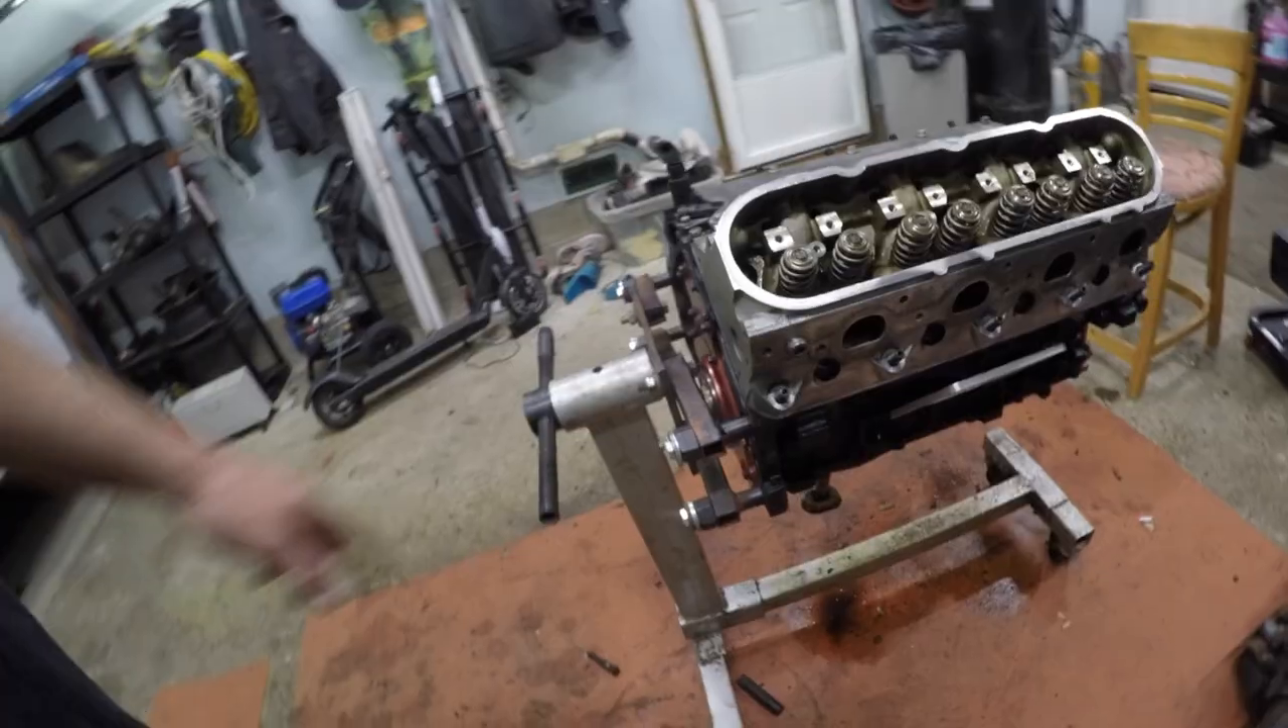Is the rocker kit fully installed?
No.